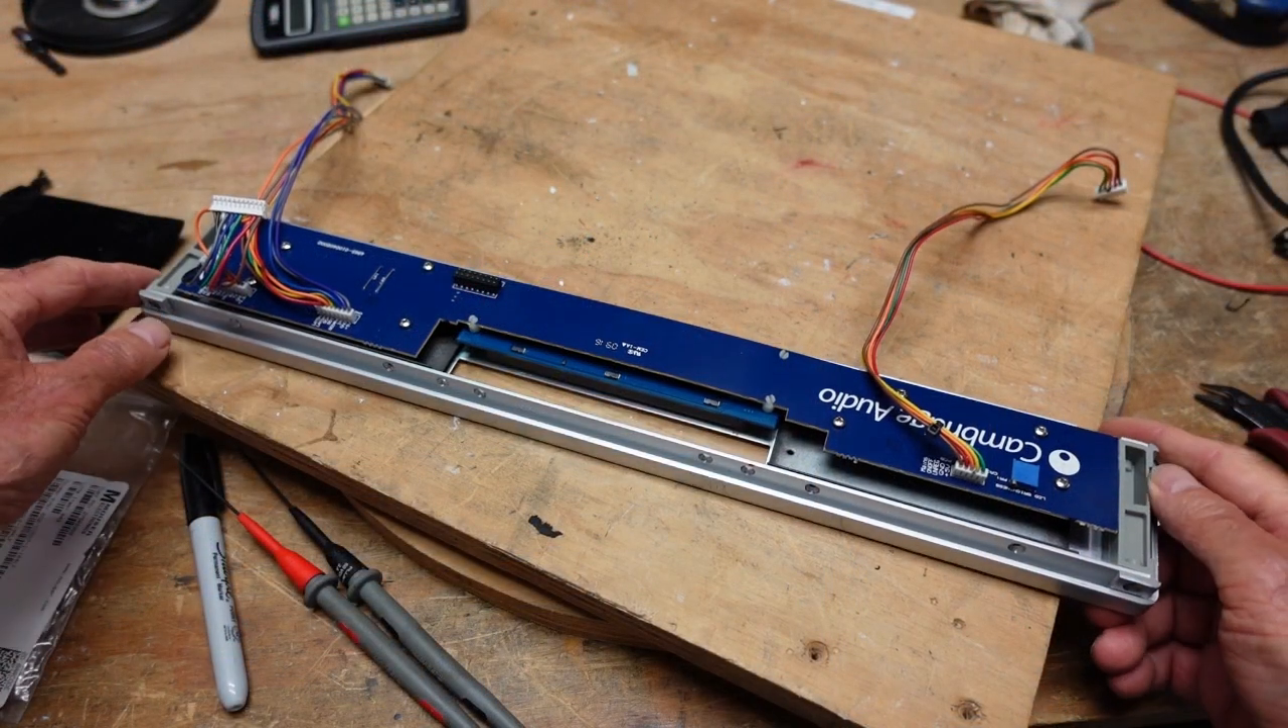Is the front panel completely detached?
Yes.